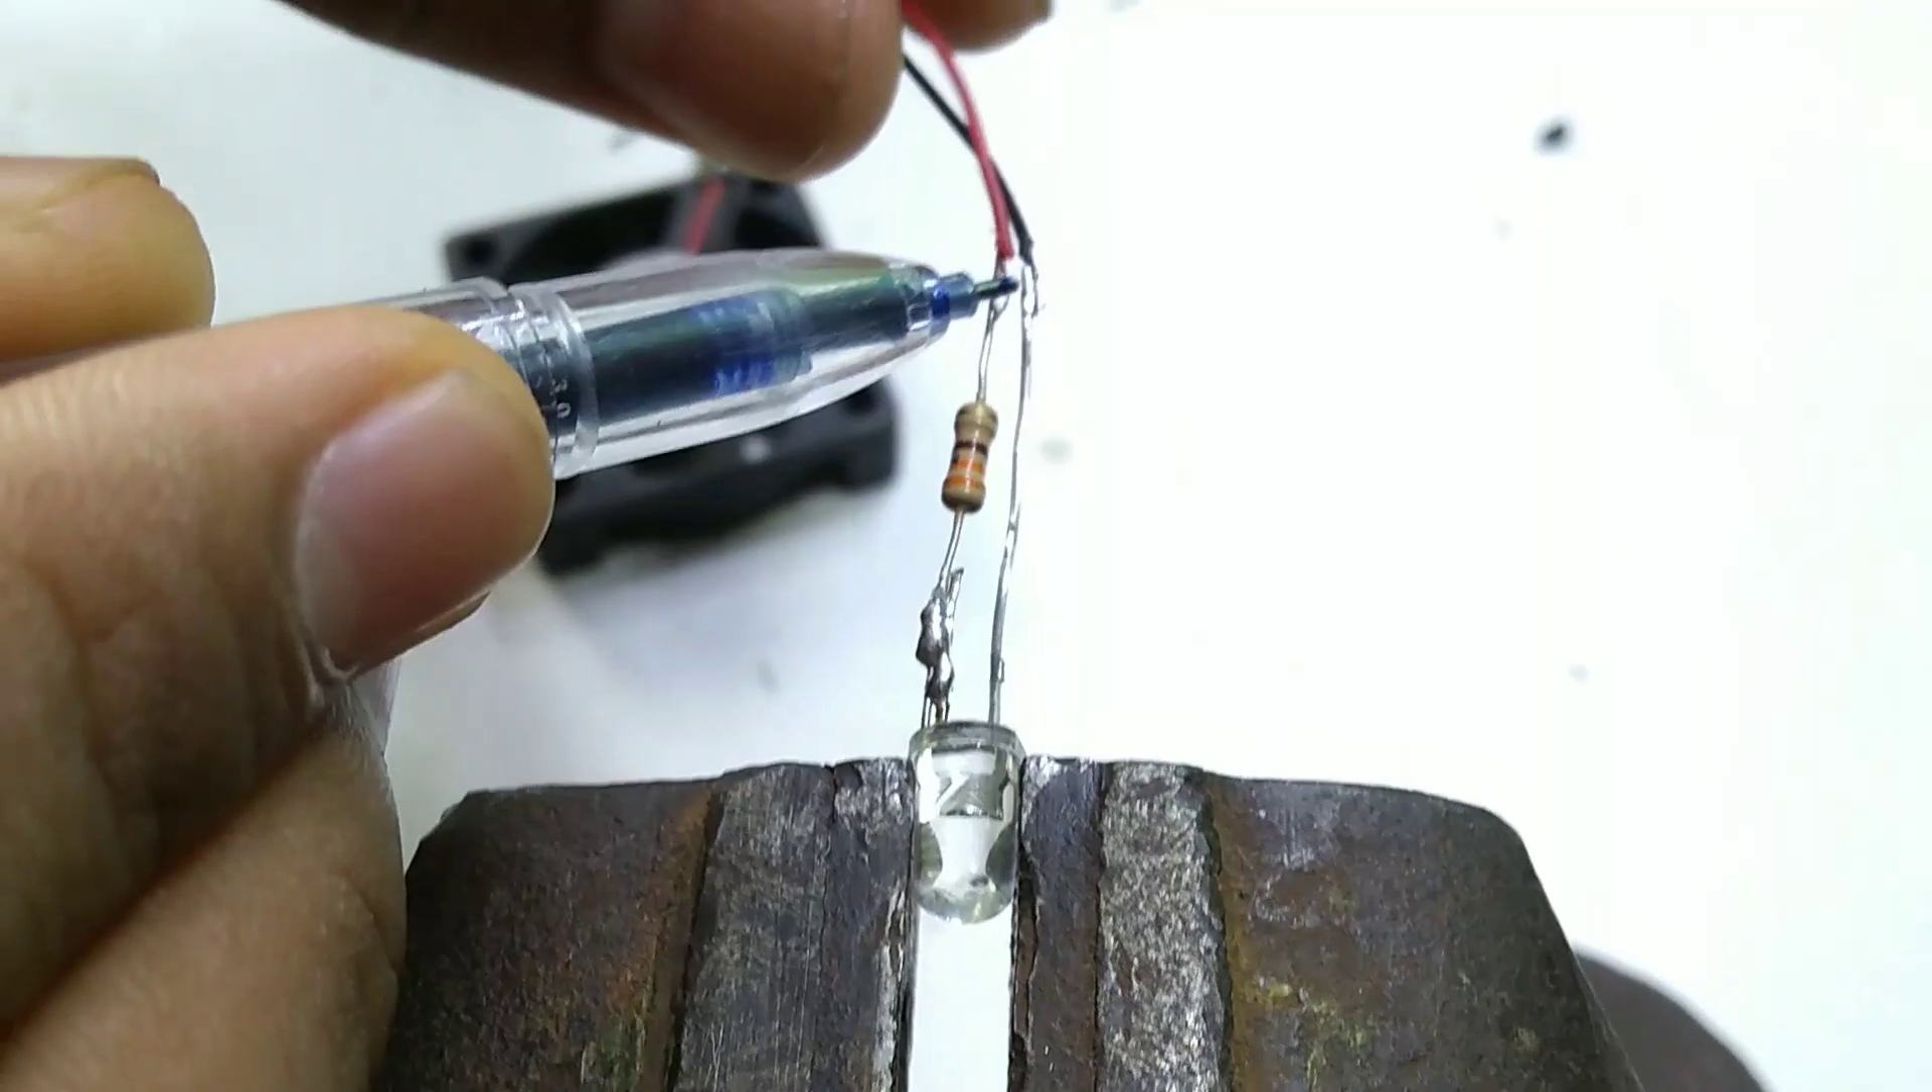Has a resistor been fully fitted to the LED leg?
Yes.